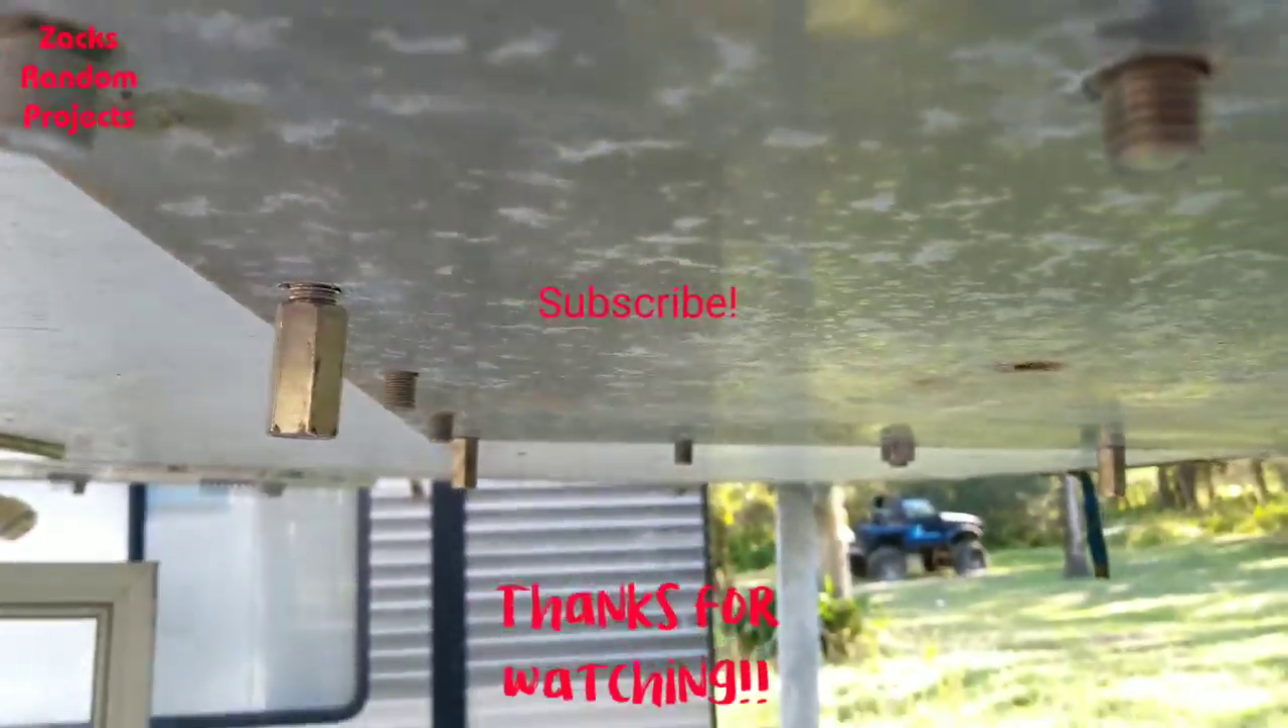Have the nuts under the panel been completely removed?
No.